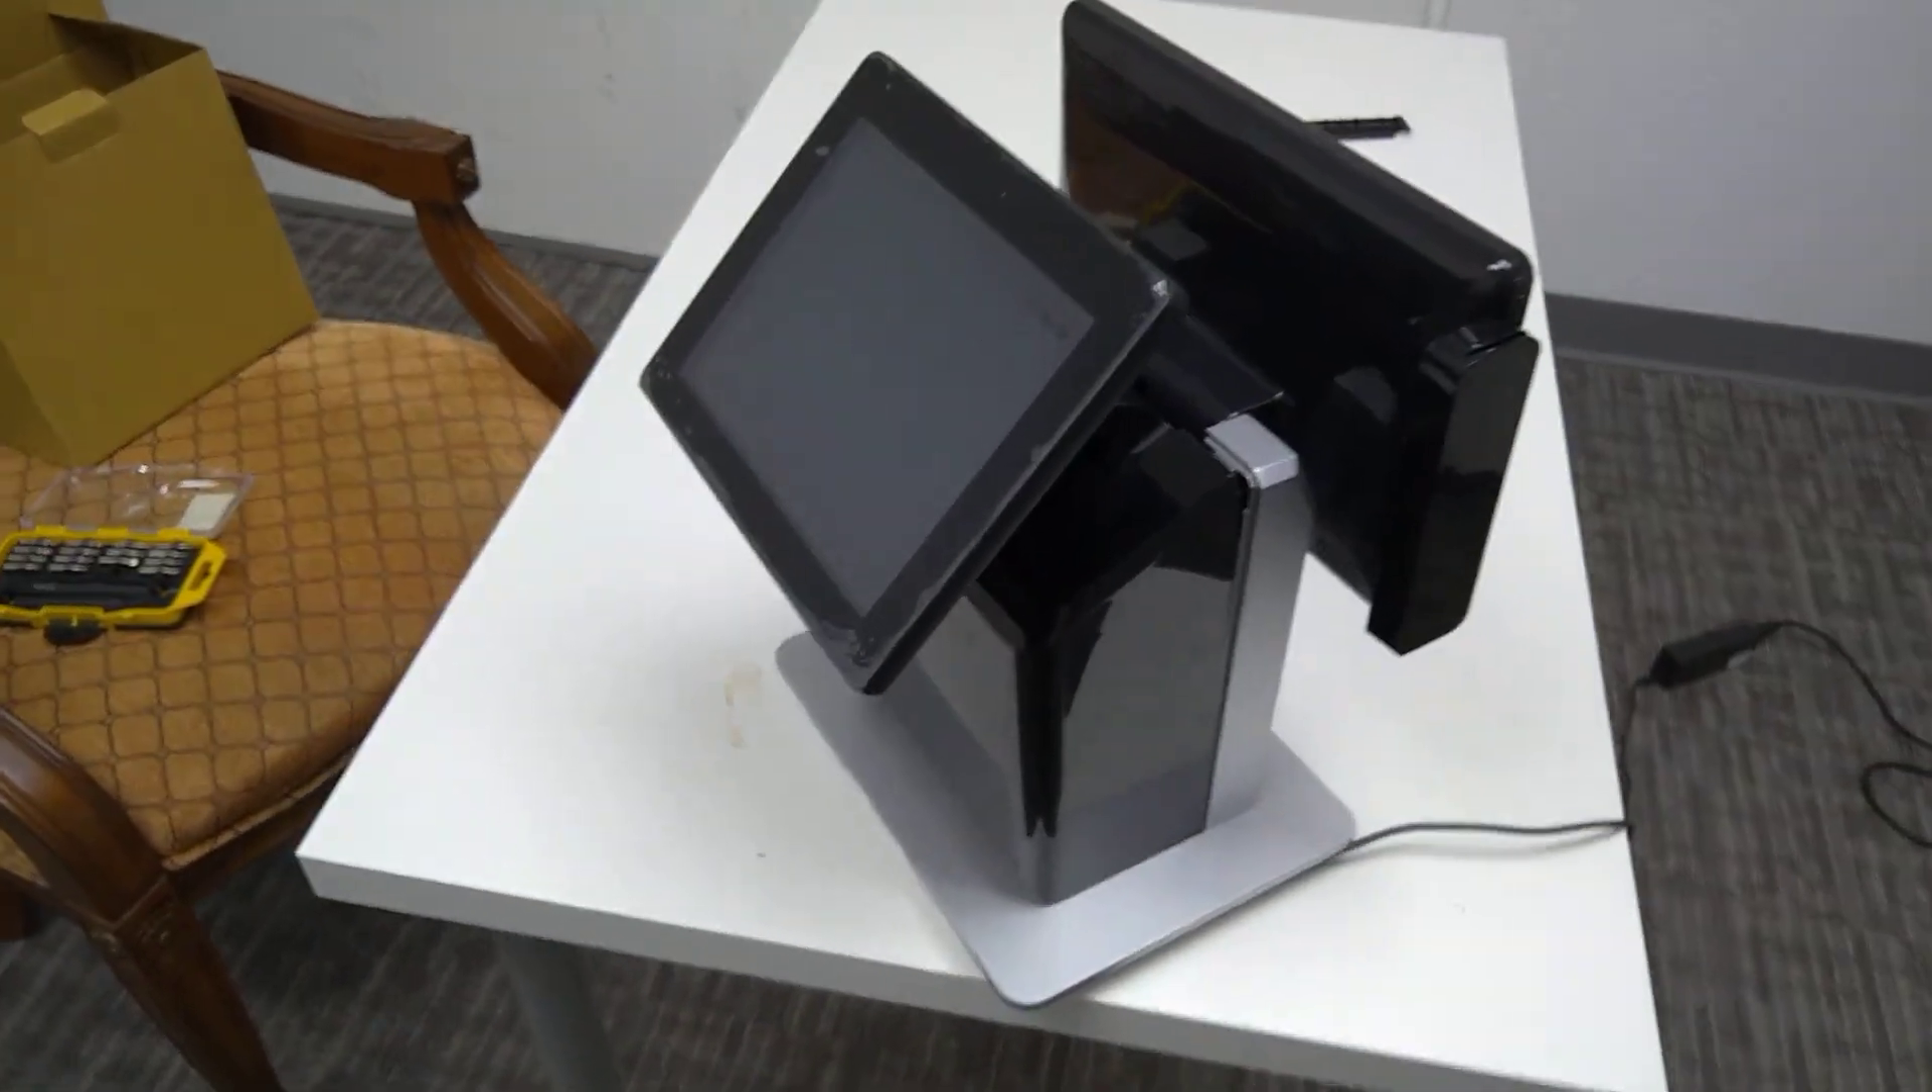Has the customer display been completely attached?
Yes.